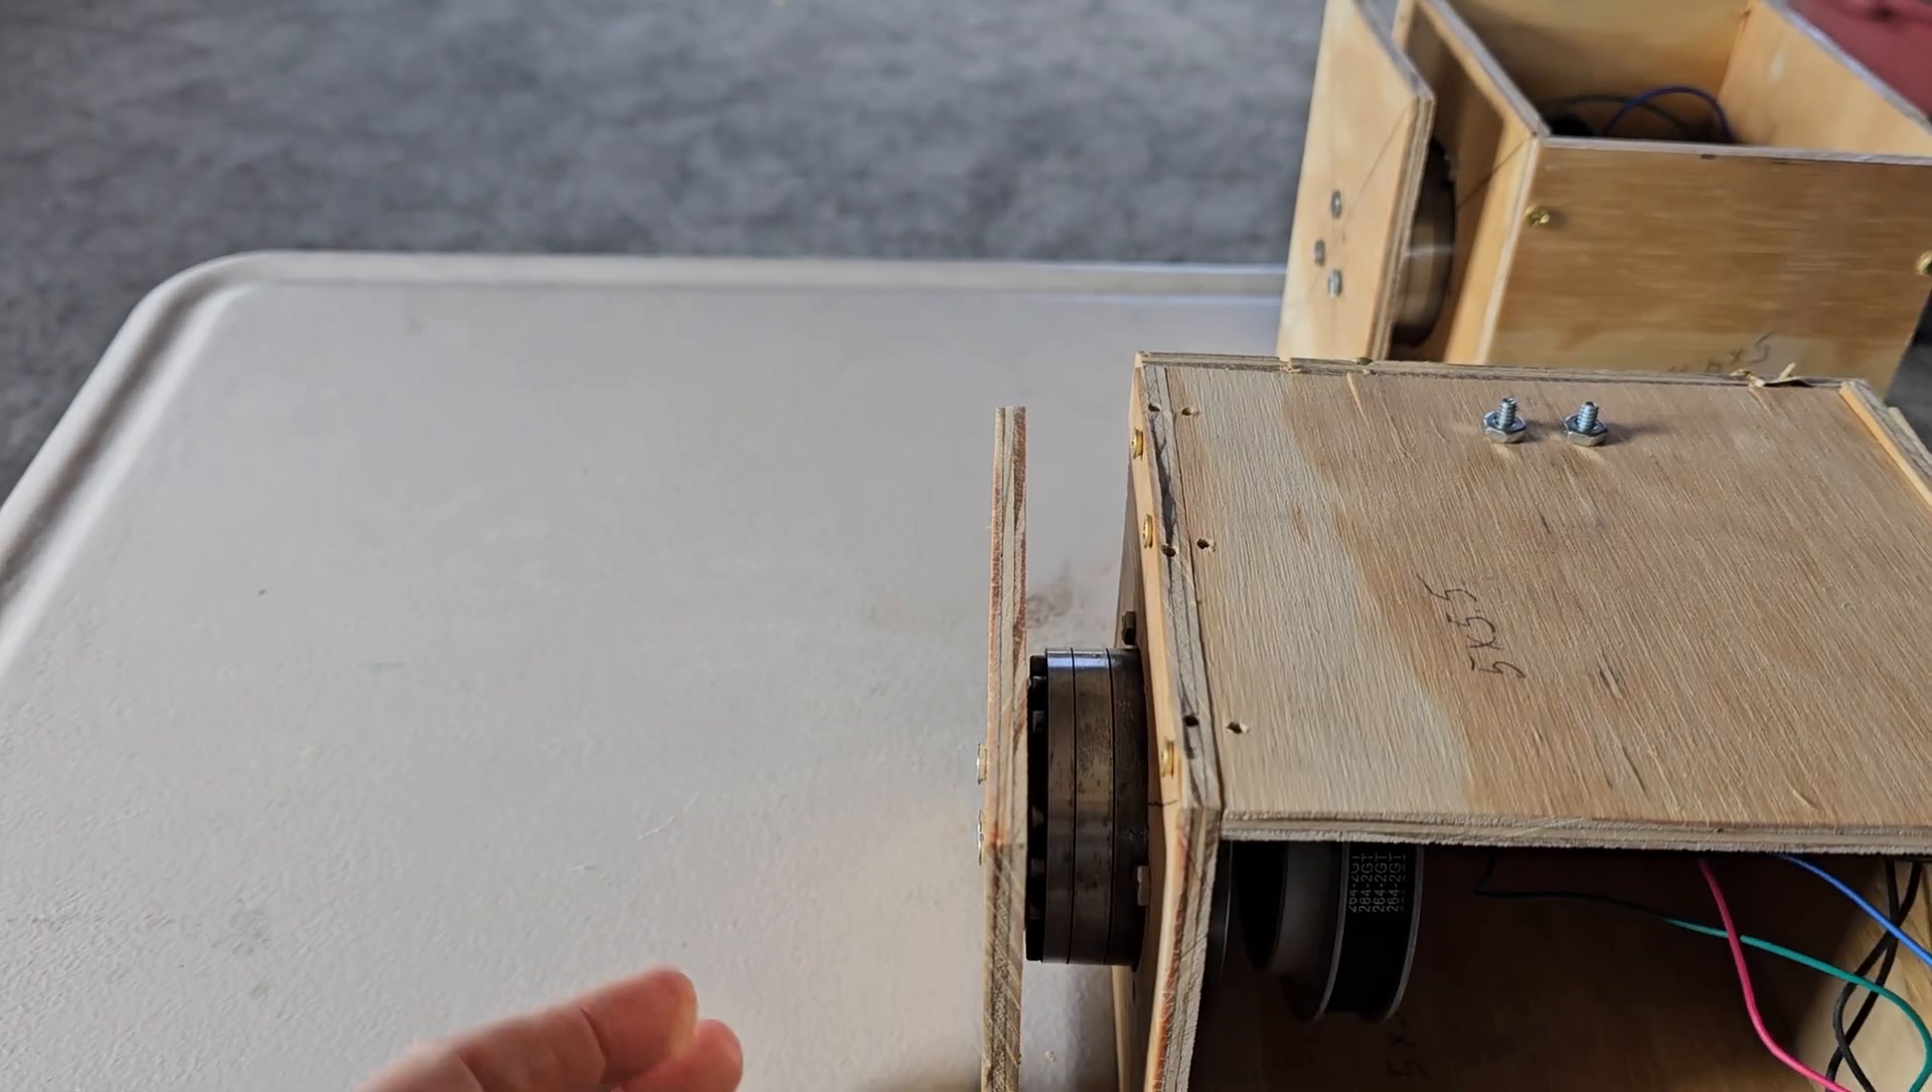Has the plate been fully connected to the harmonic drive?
Yes.